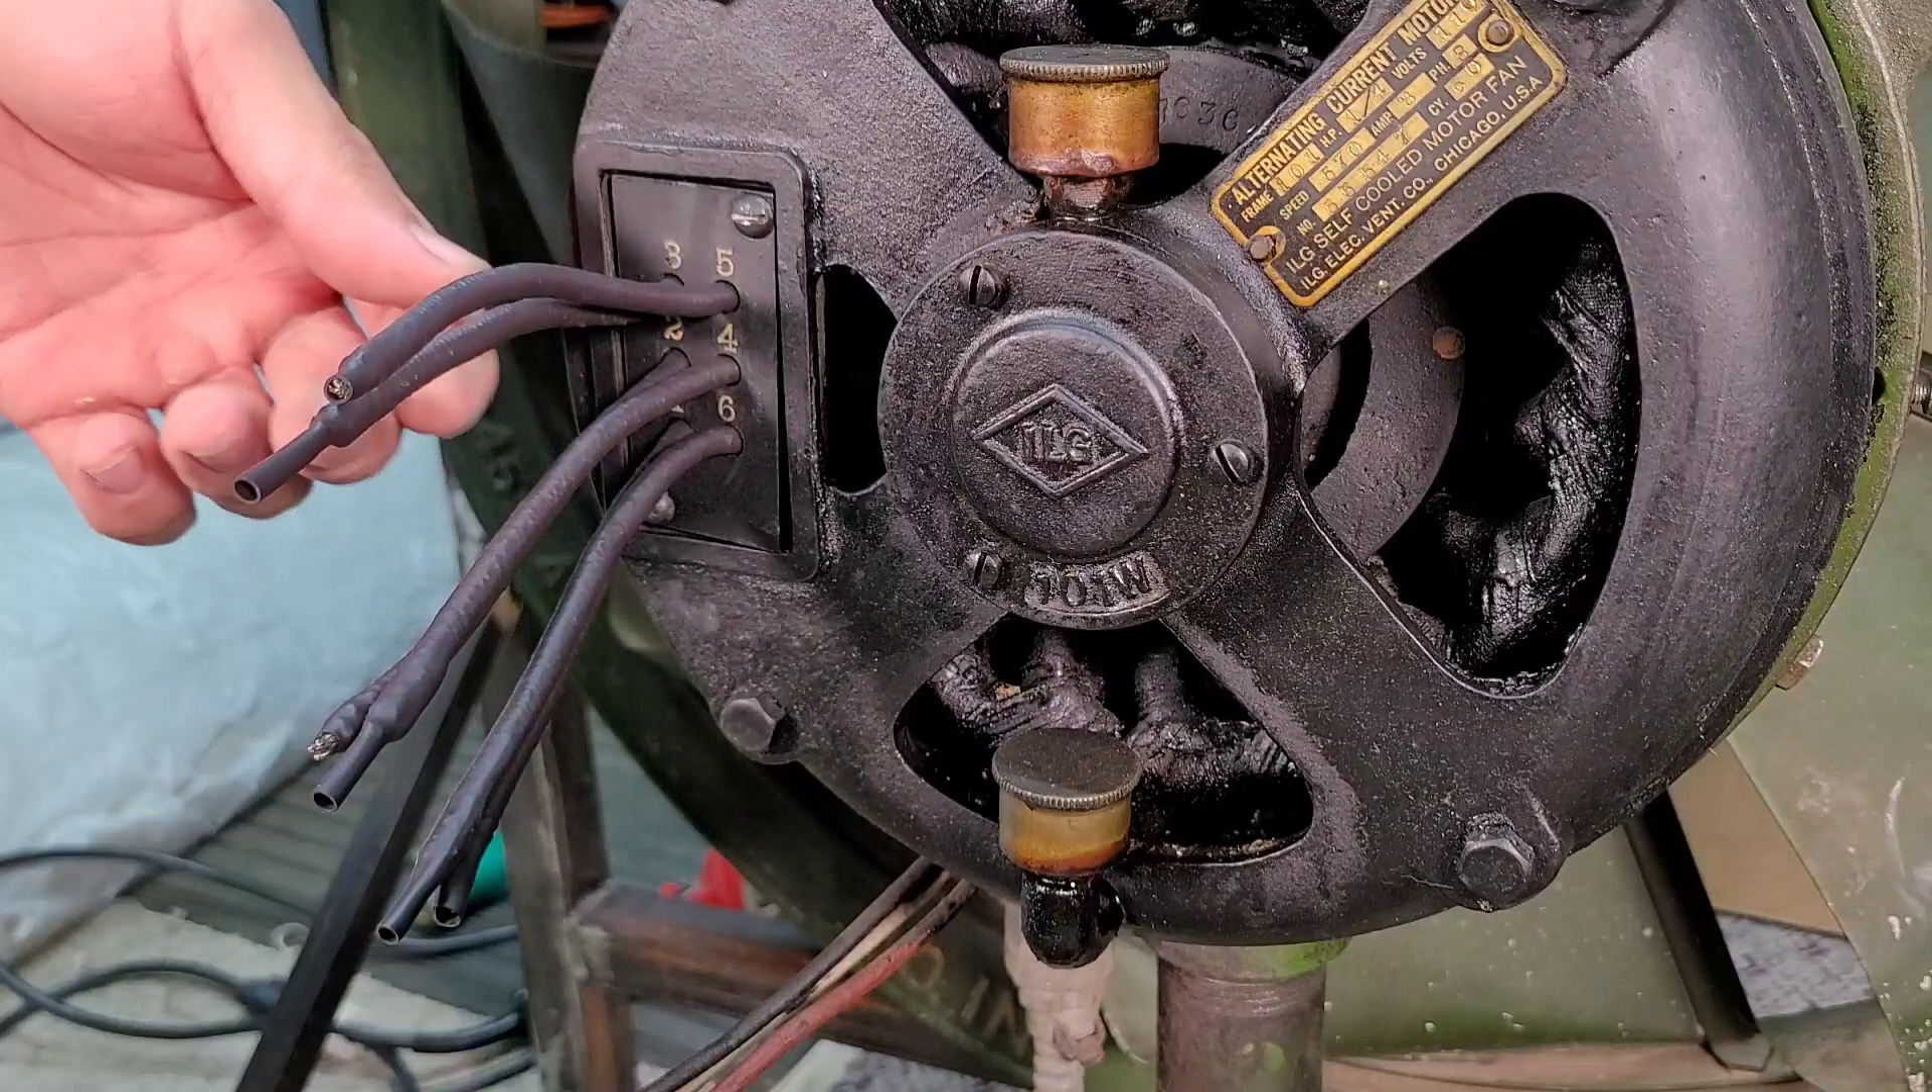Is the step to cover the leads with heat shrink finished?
Yes.